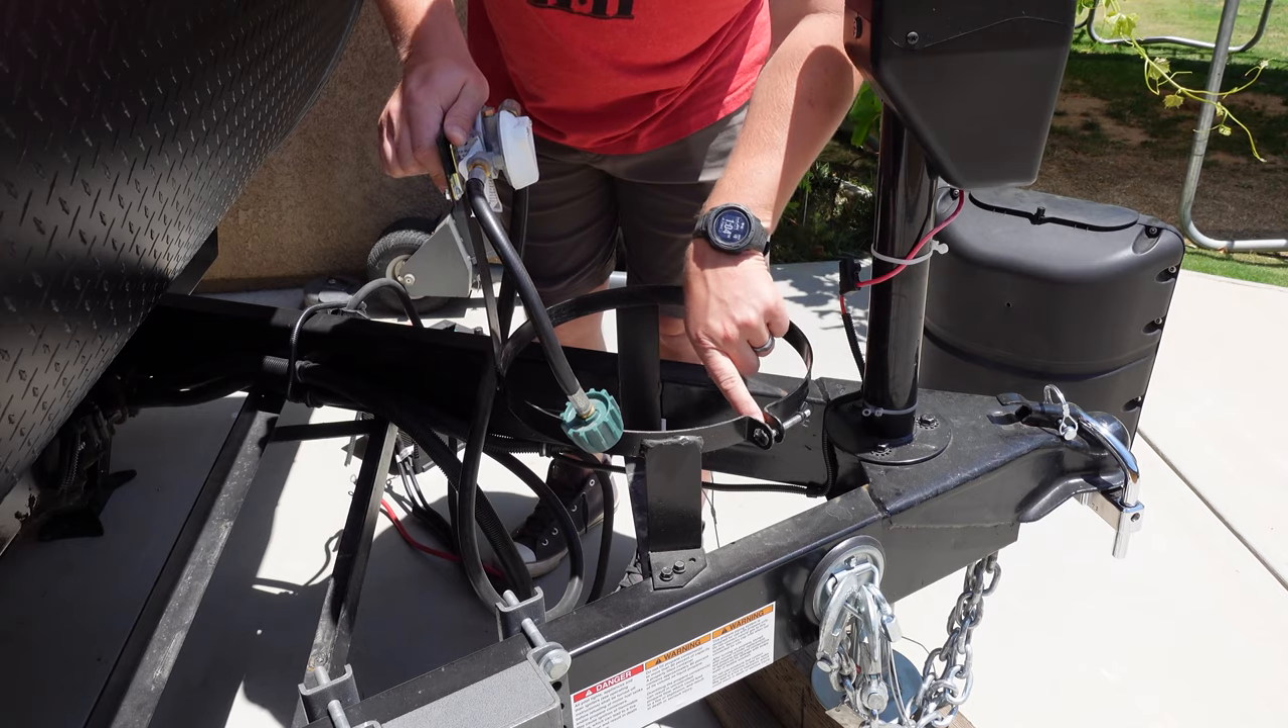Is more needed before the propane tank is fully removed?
No.